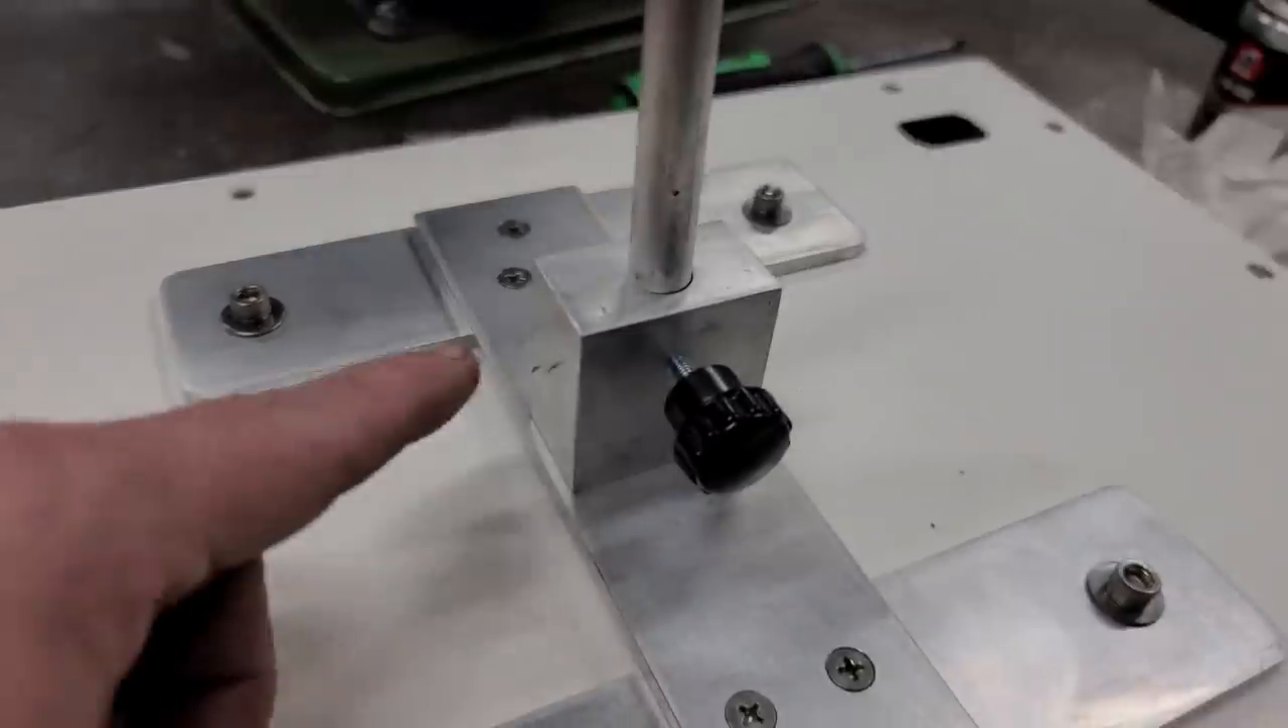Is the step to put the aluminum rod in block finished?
Yes.